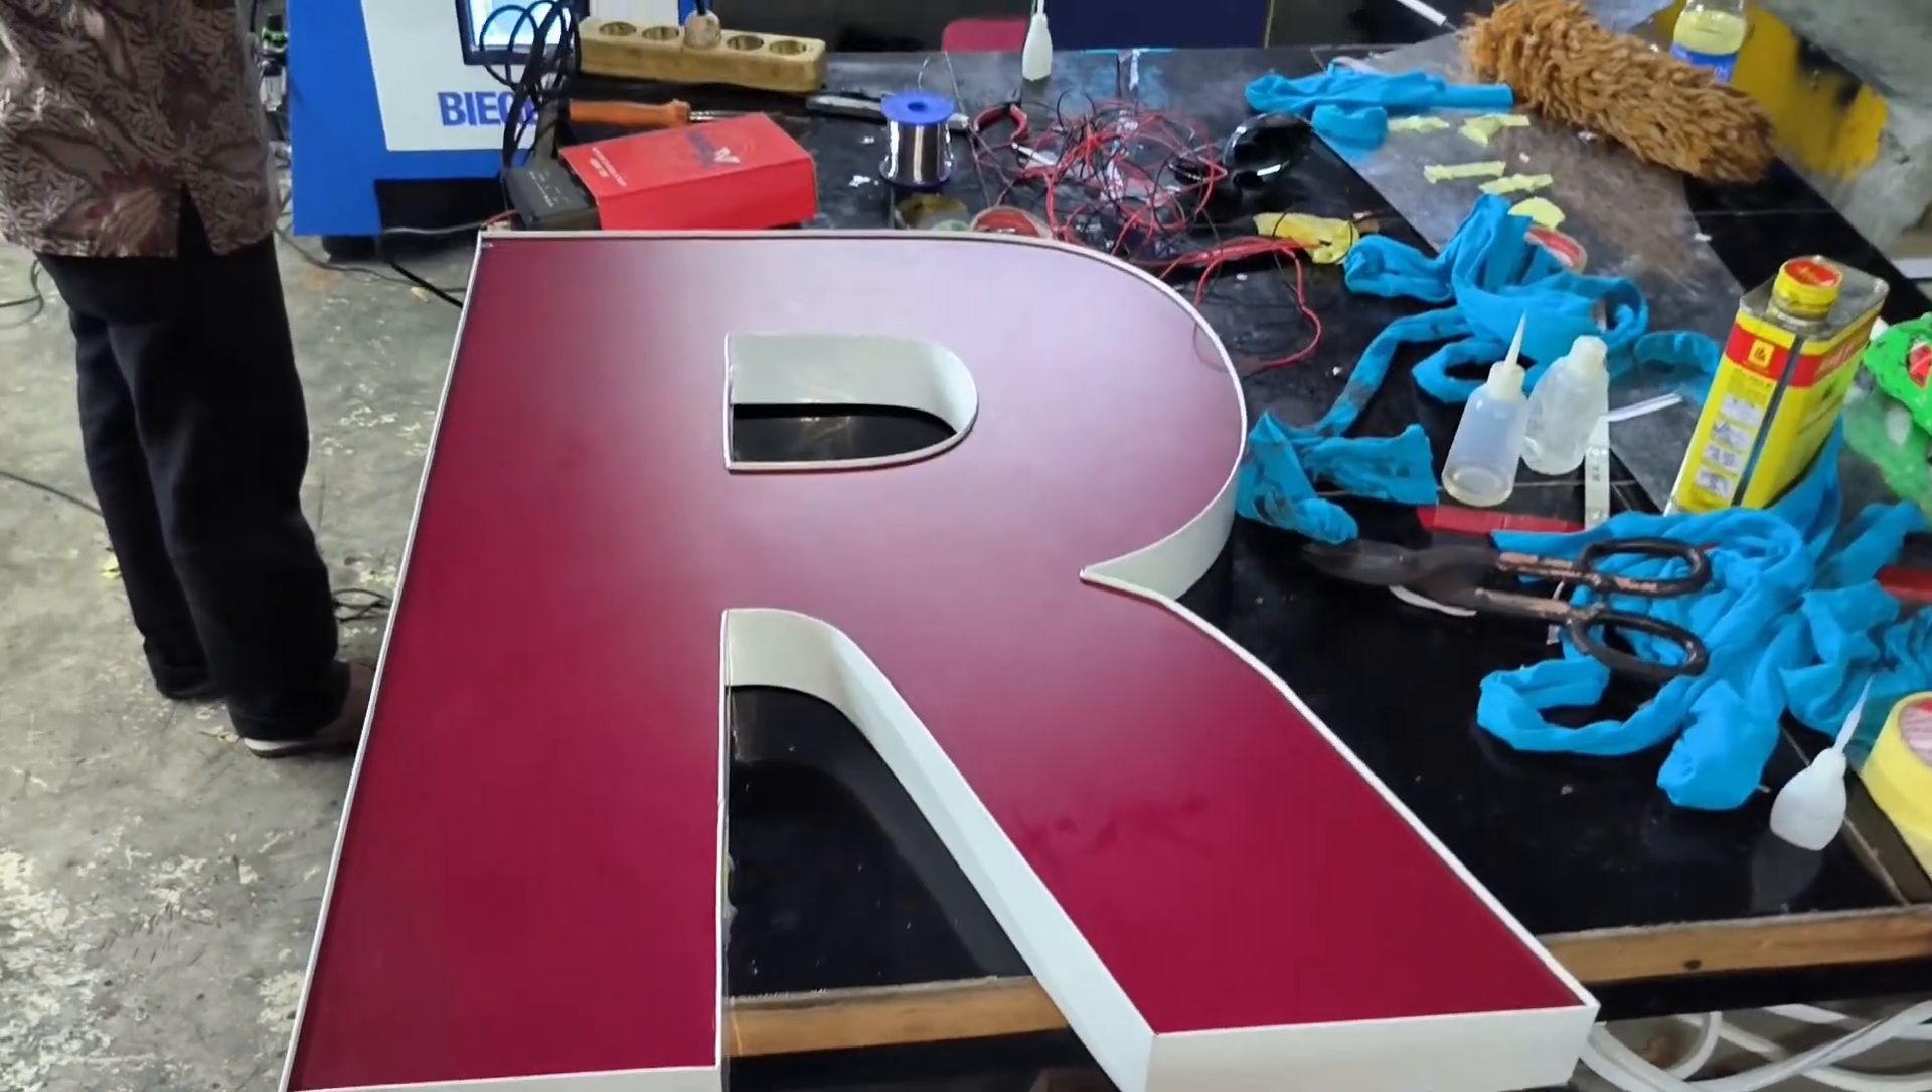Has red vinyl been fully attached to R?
Yes.